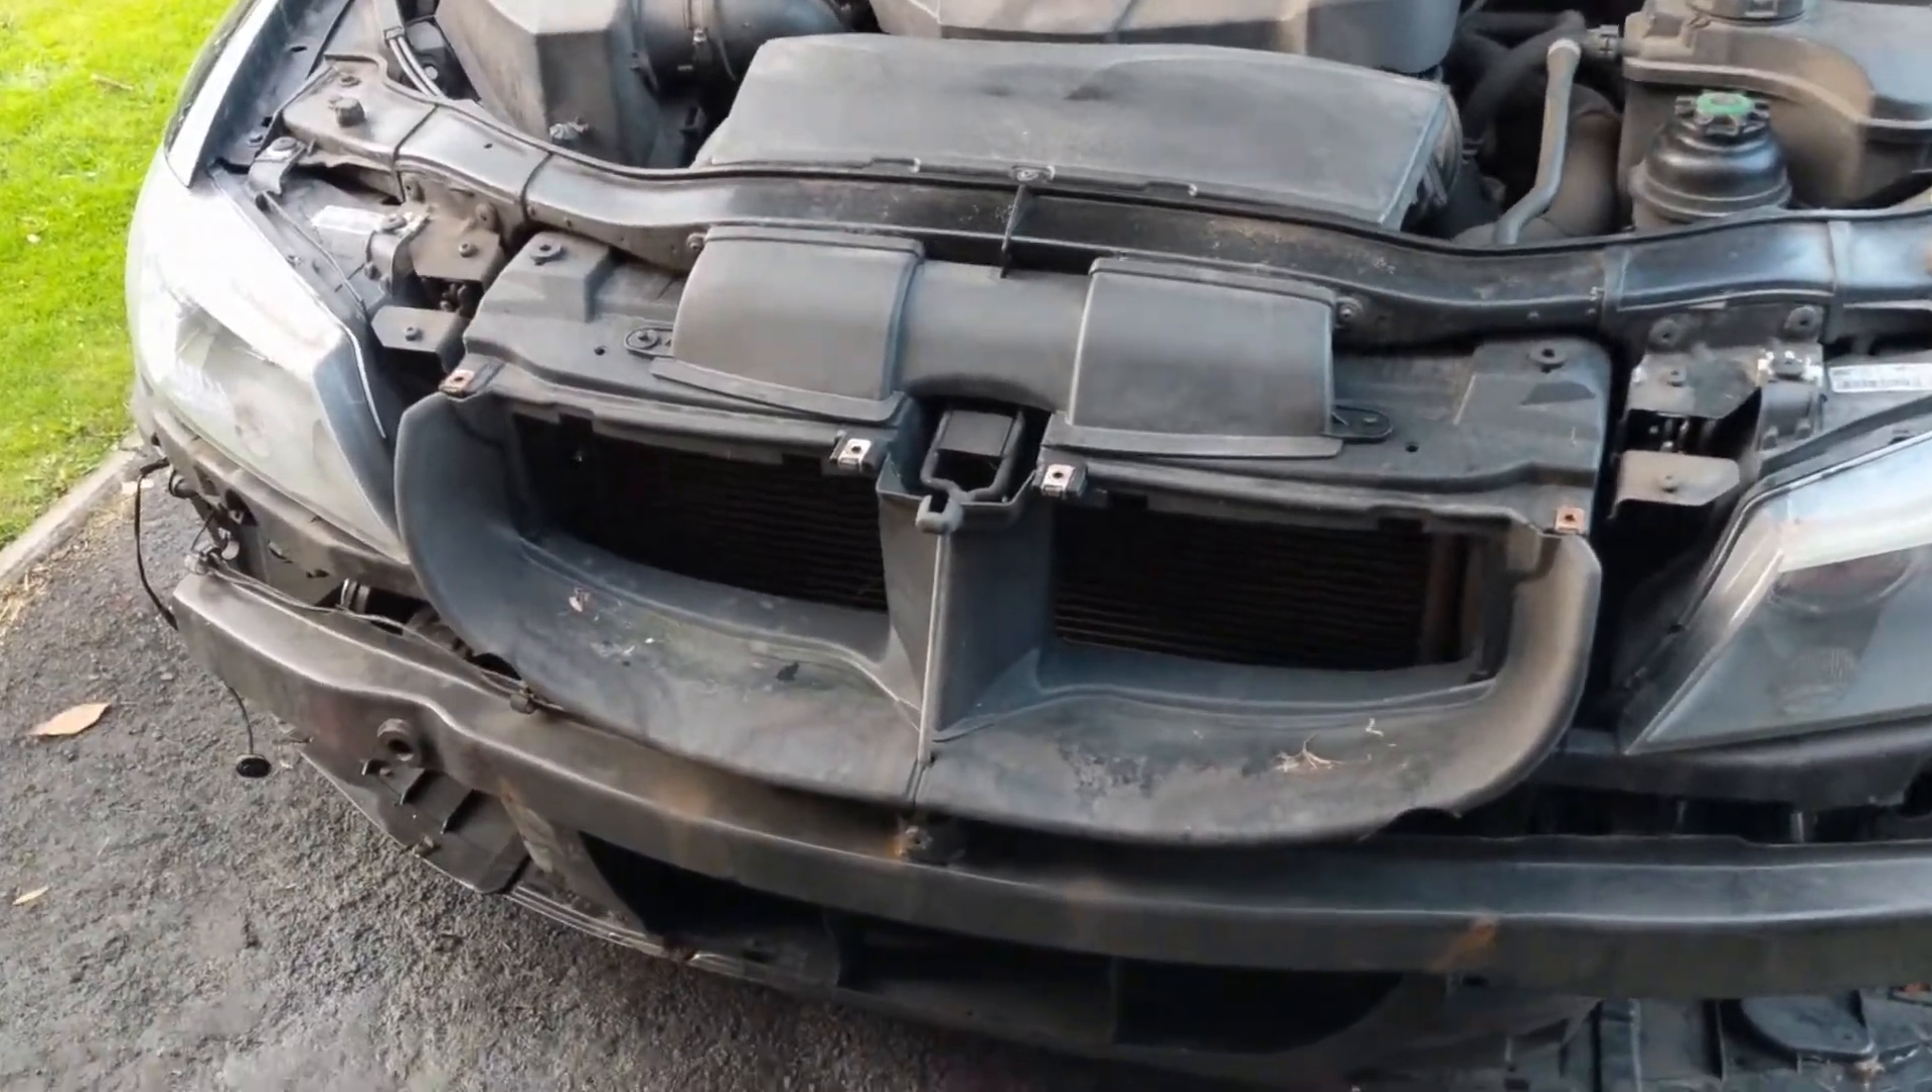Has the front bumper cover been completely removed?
Yes.